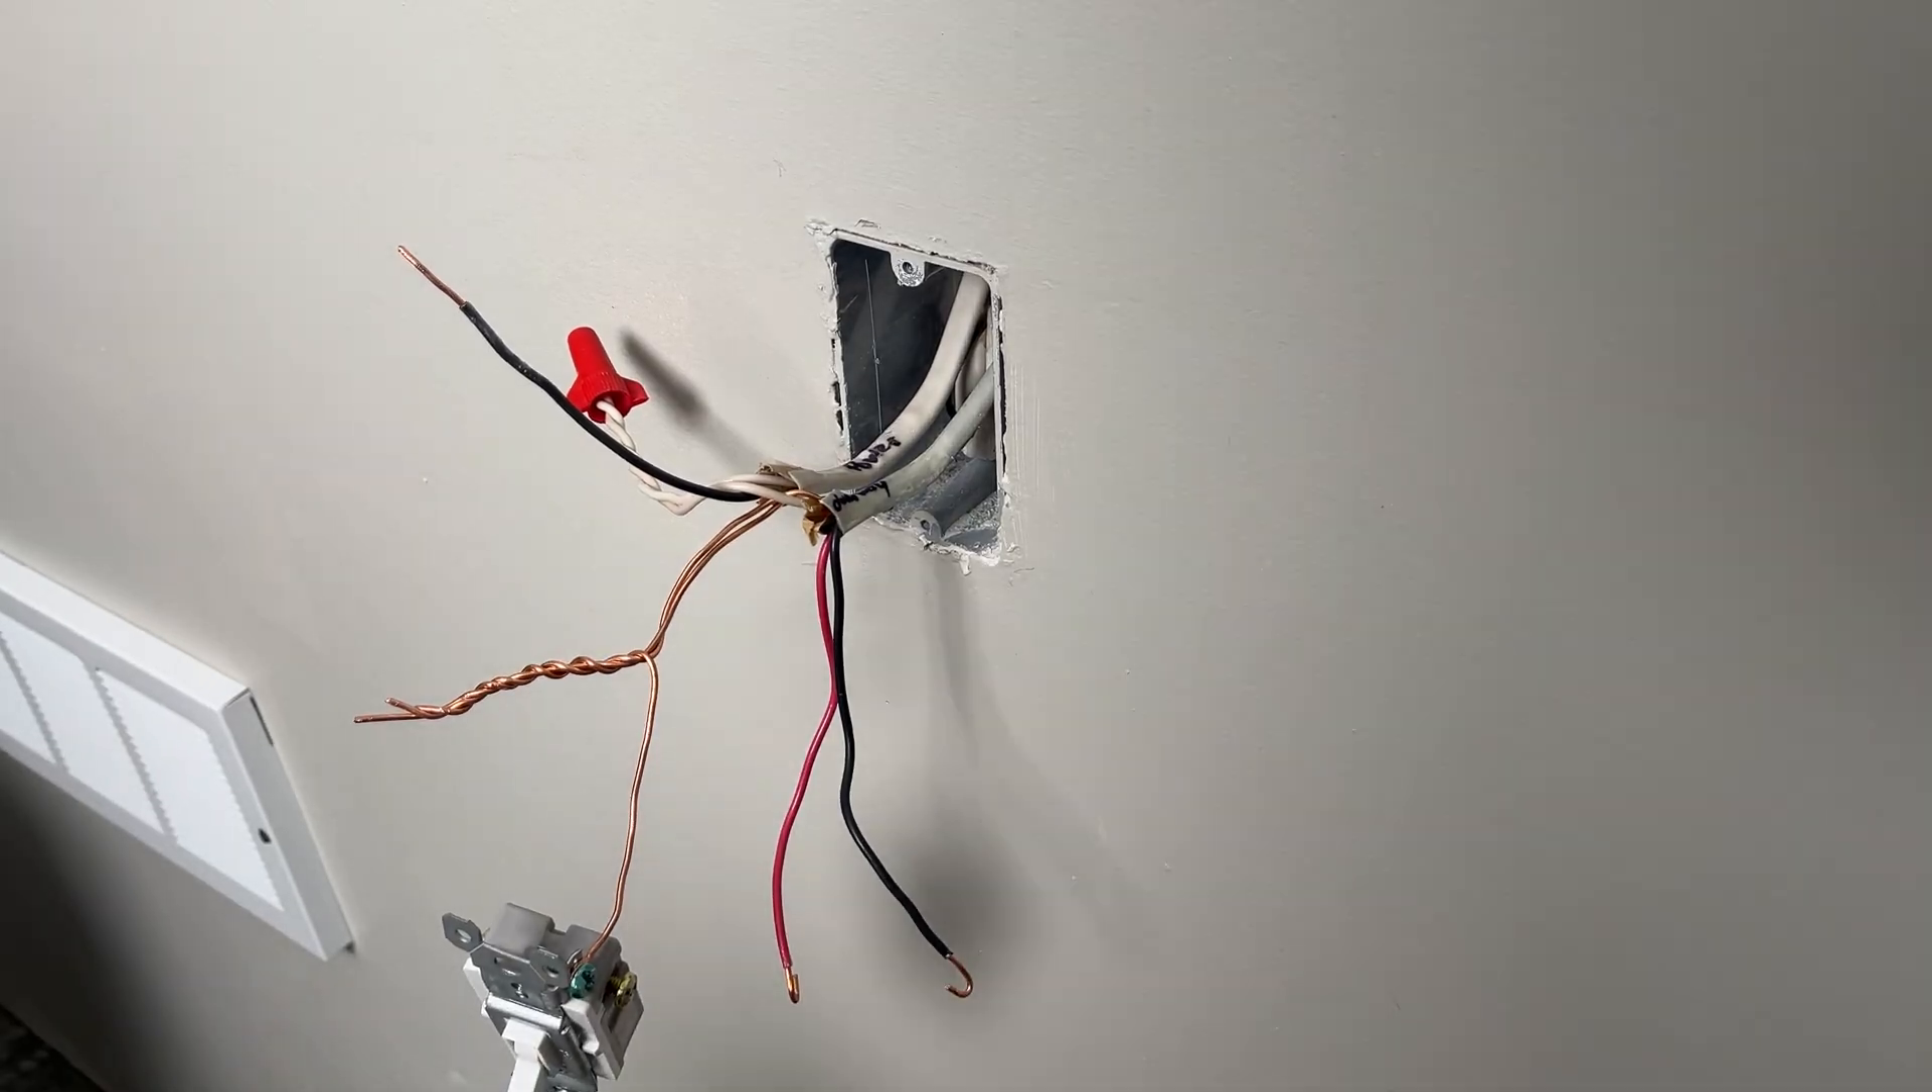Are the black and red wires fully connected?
No.